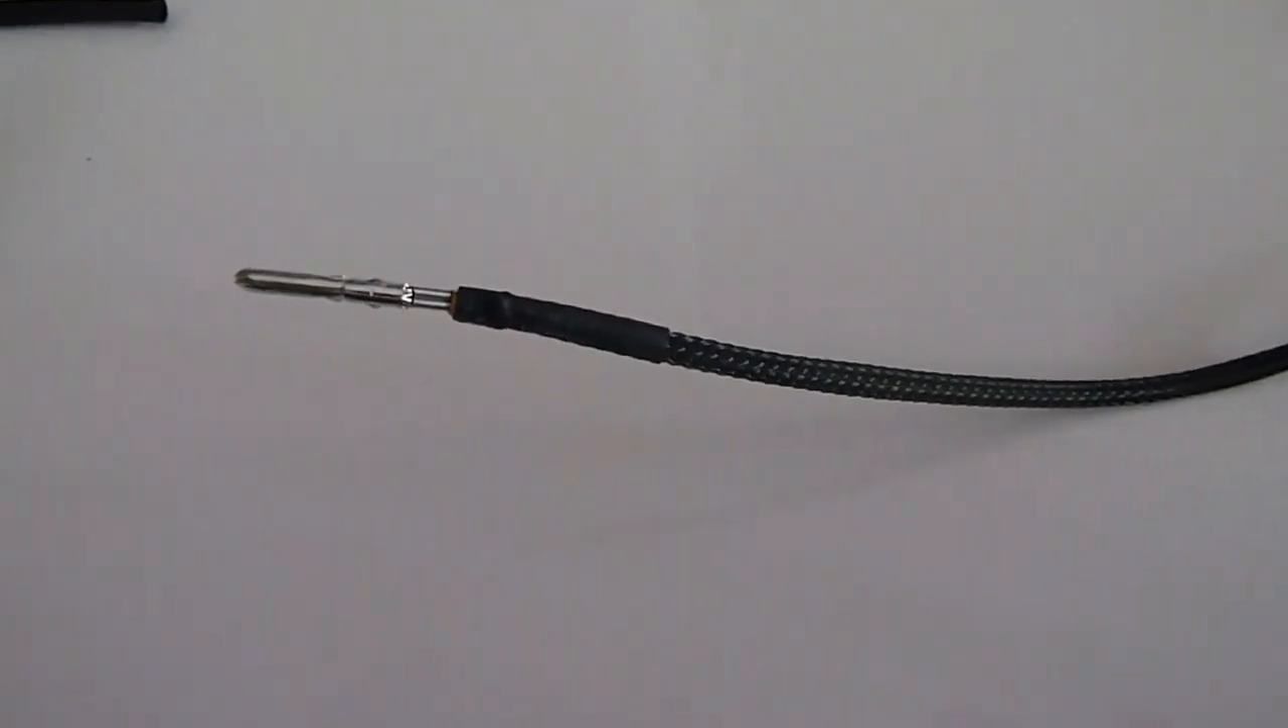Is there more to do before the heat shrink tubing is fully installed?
No.